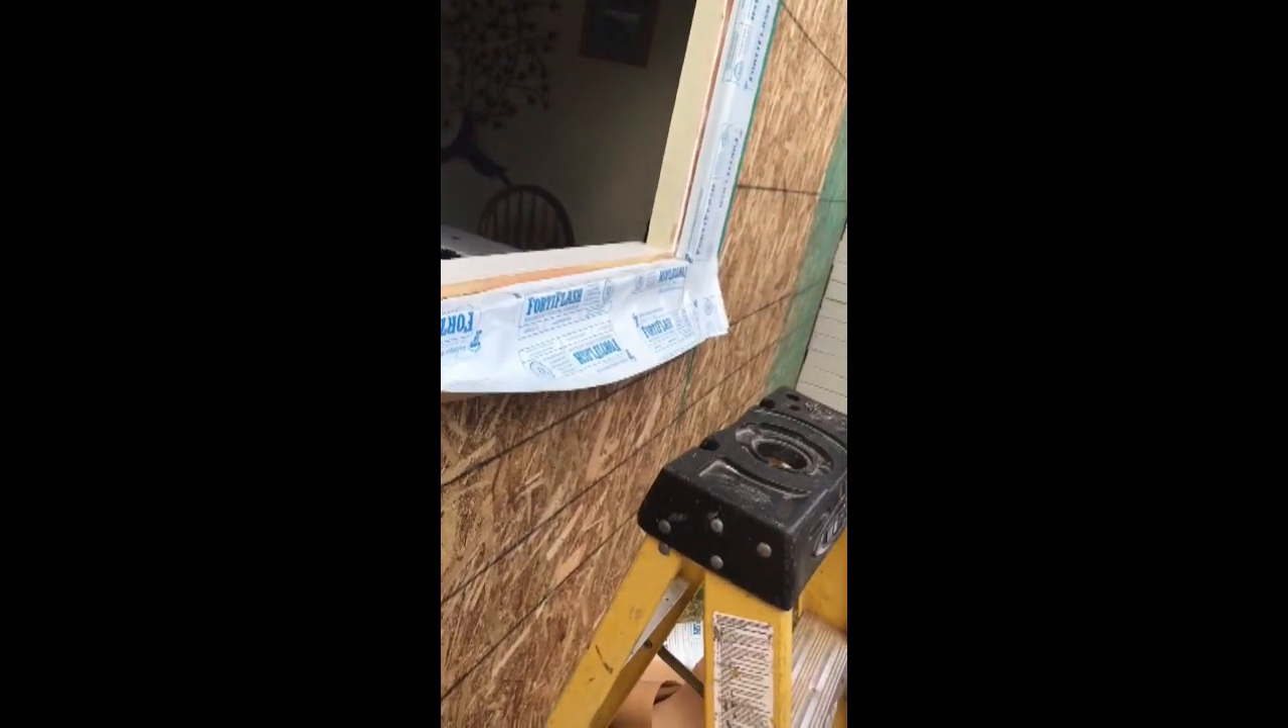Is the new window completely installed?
No.